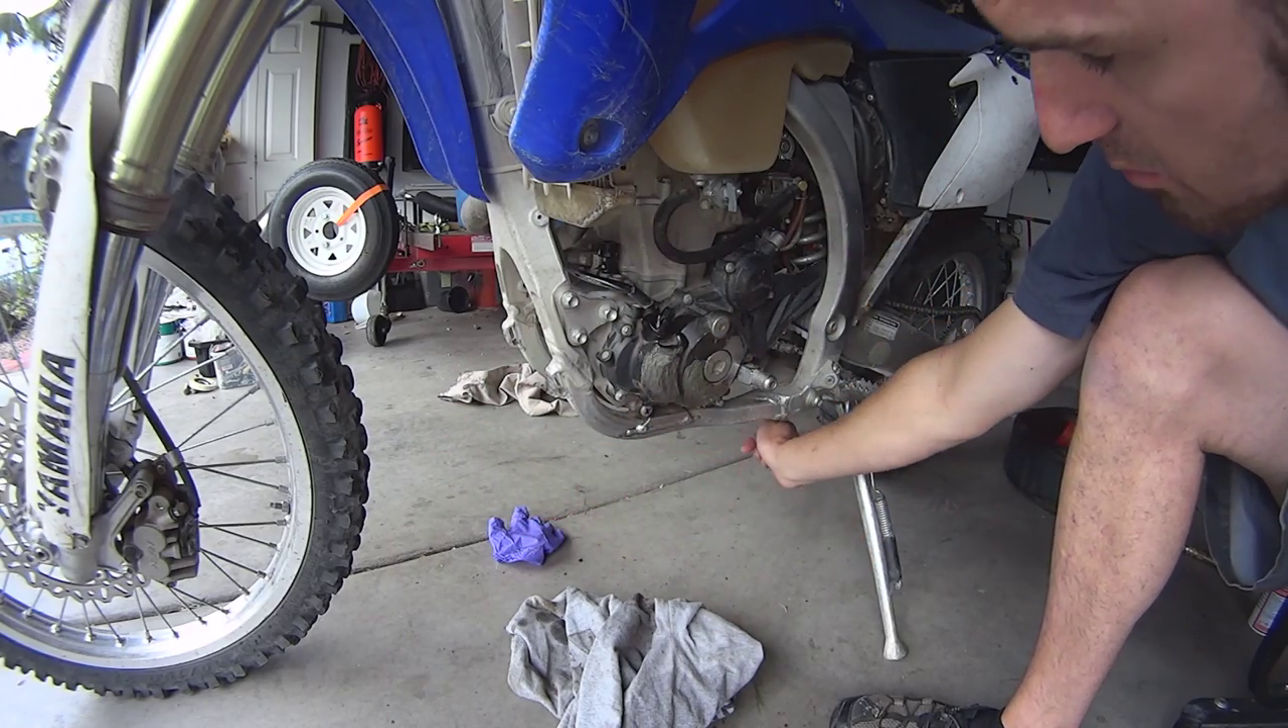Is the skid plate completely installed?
No.